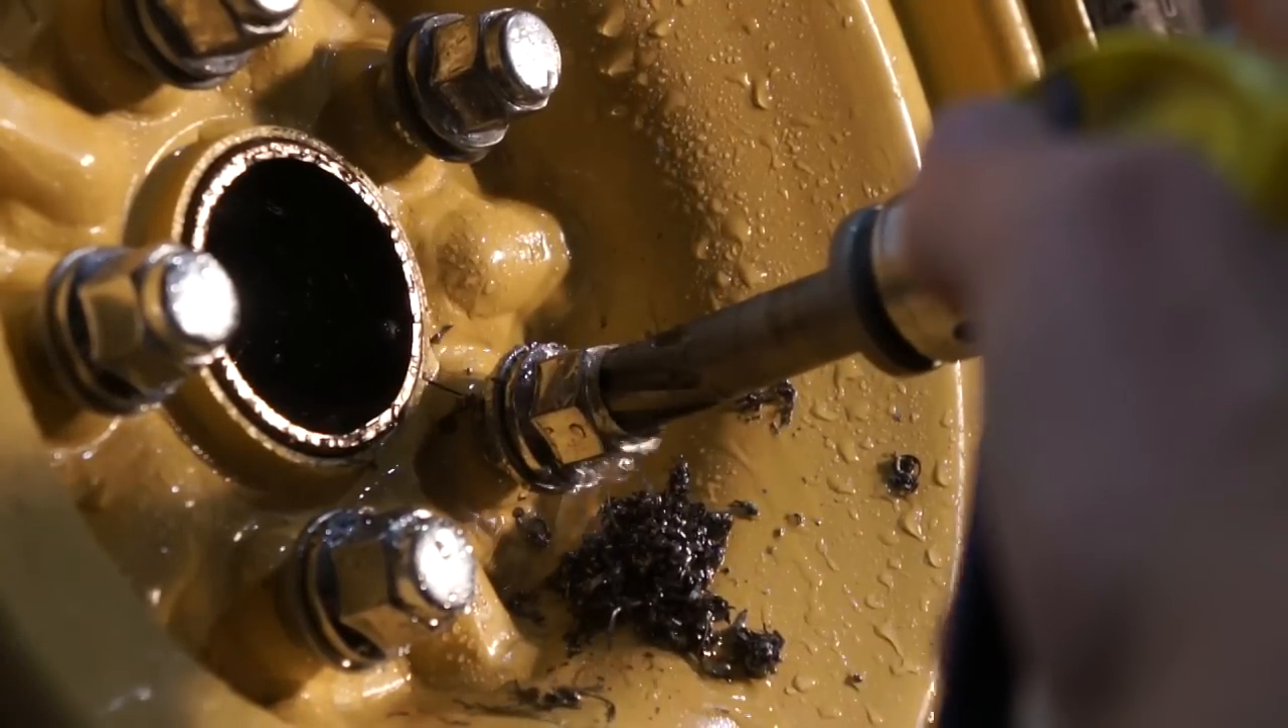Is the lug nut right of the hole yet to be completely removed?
Yes.